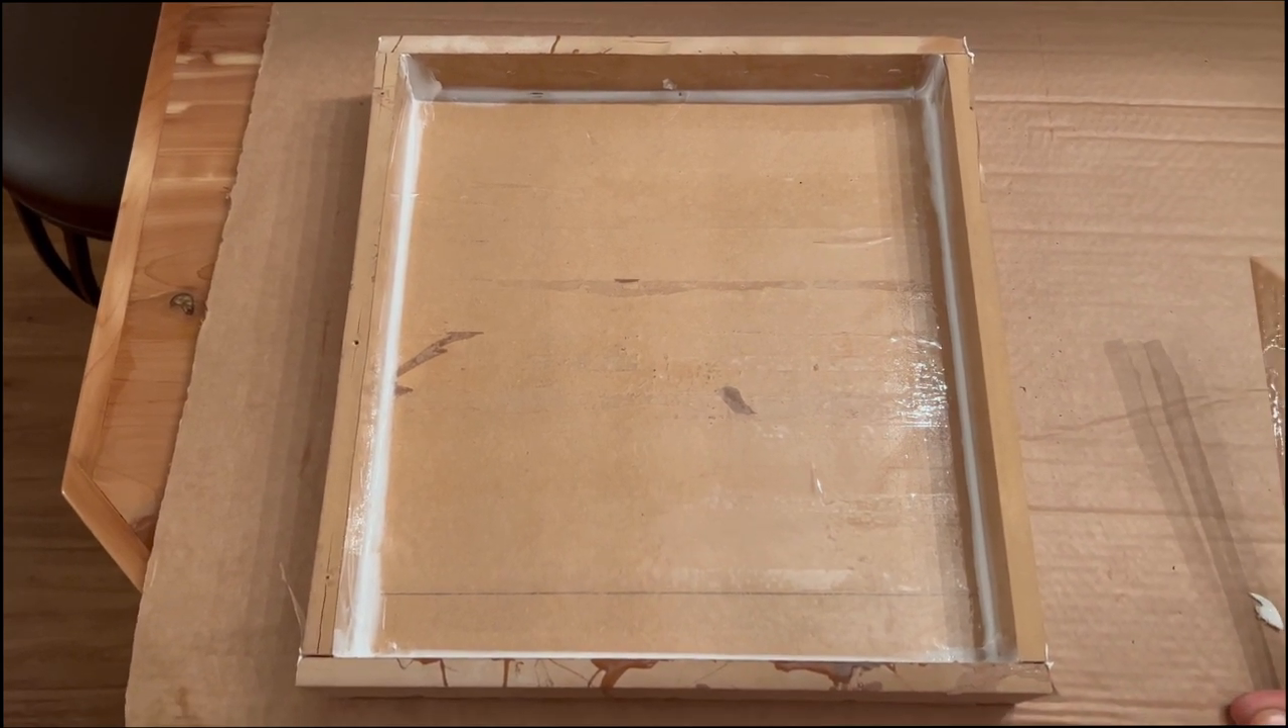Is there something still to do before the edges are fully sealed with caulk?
No.